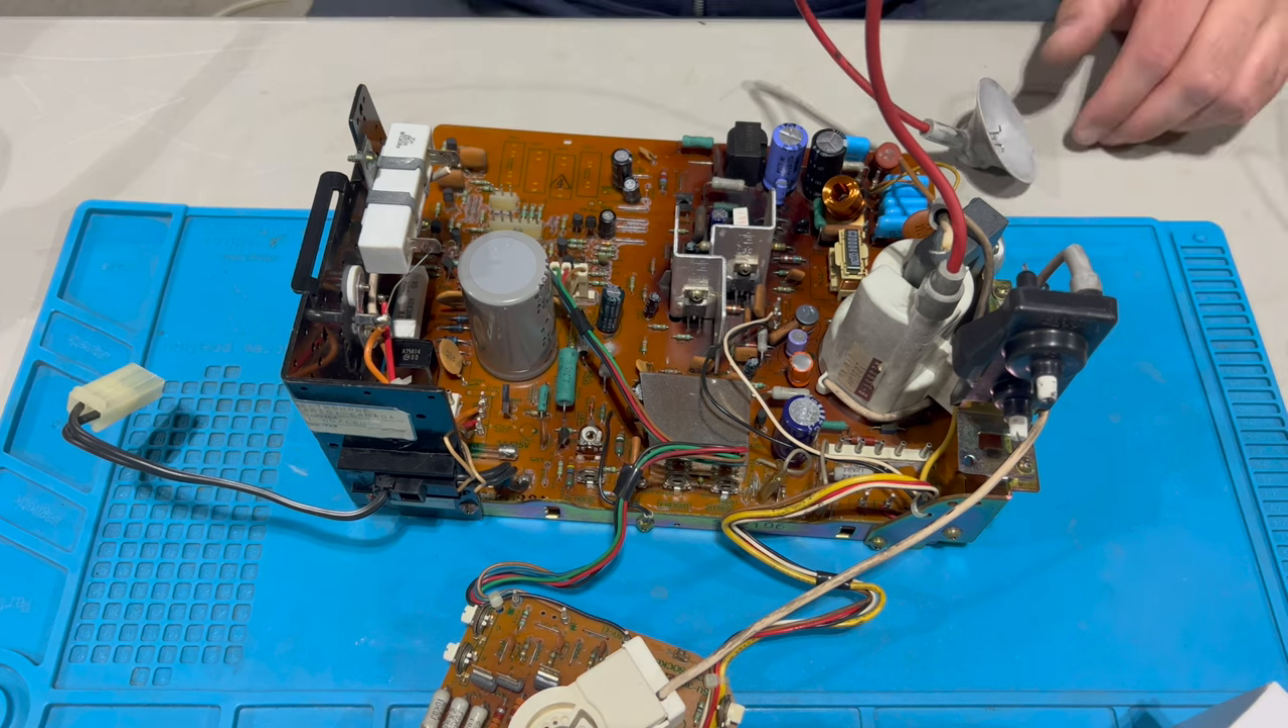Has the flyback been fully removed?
No.